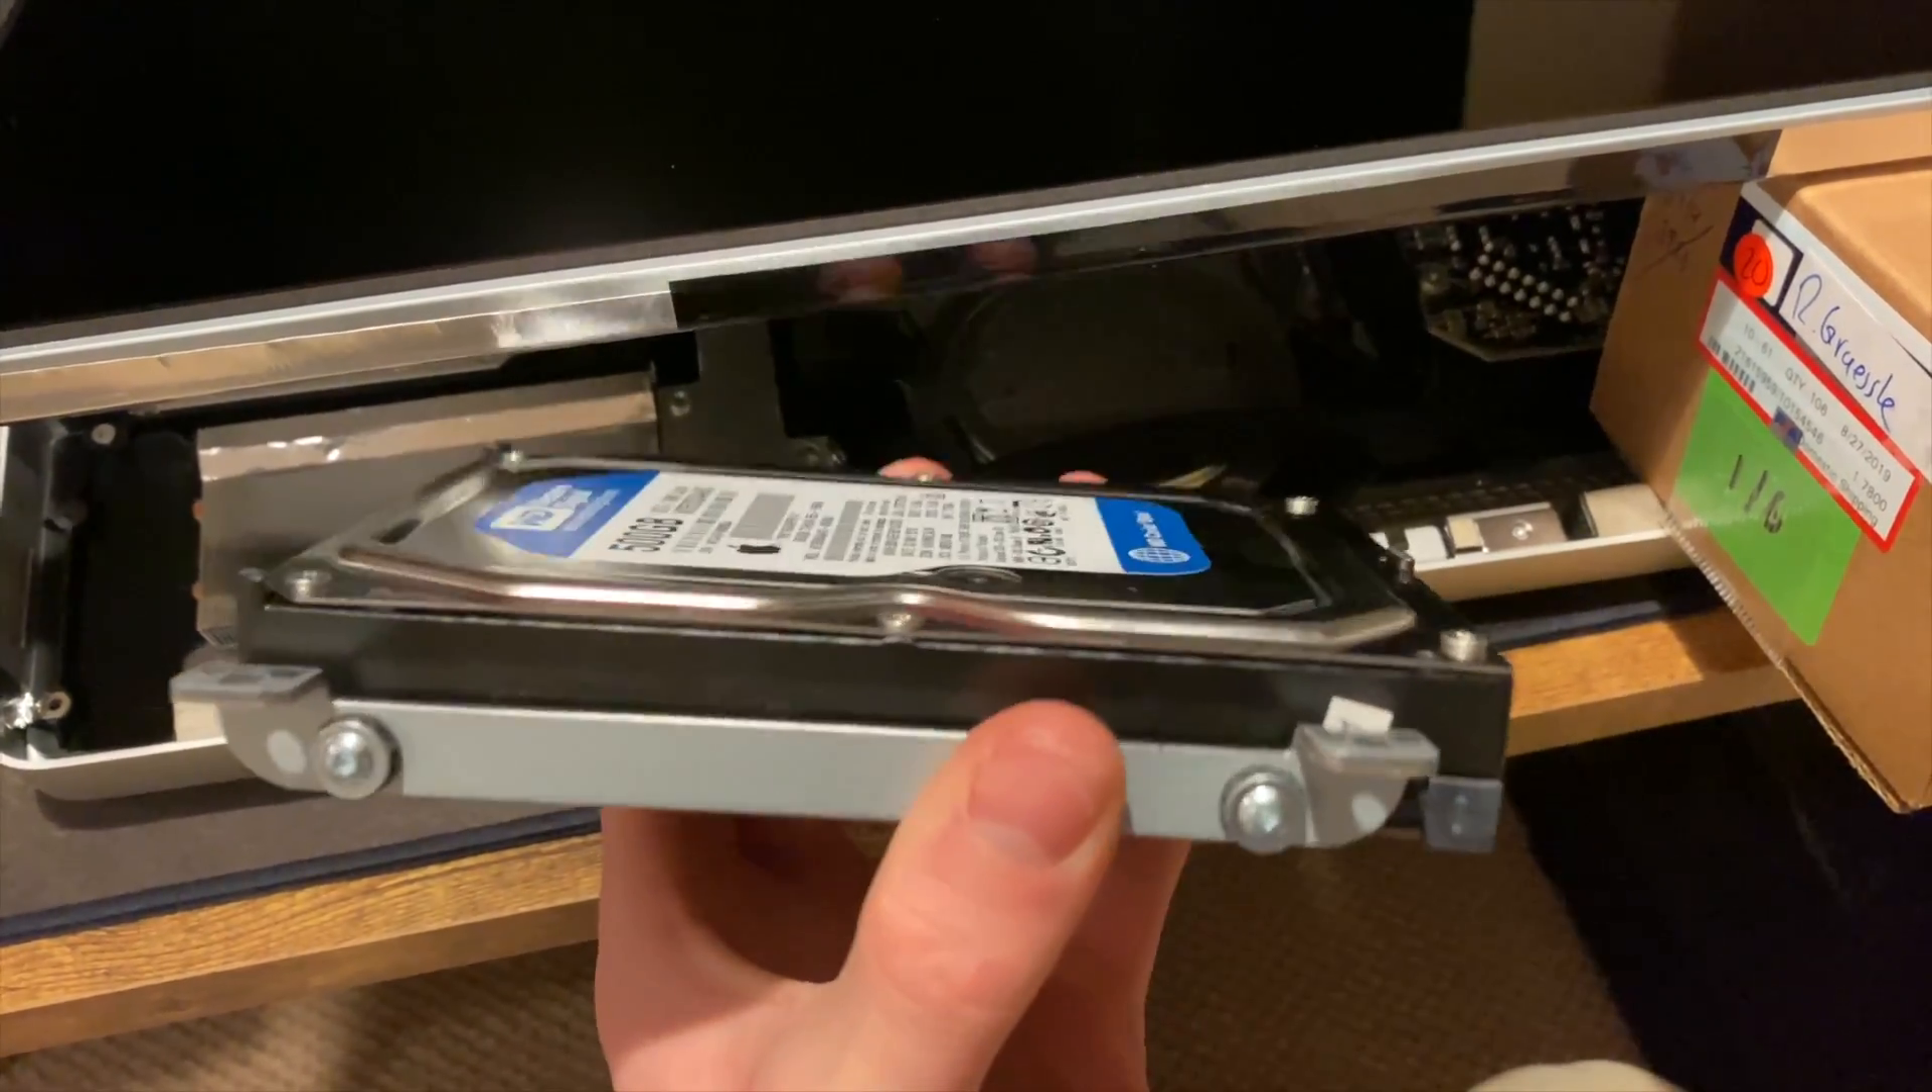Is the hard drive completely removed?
Yes.